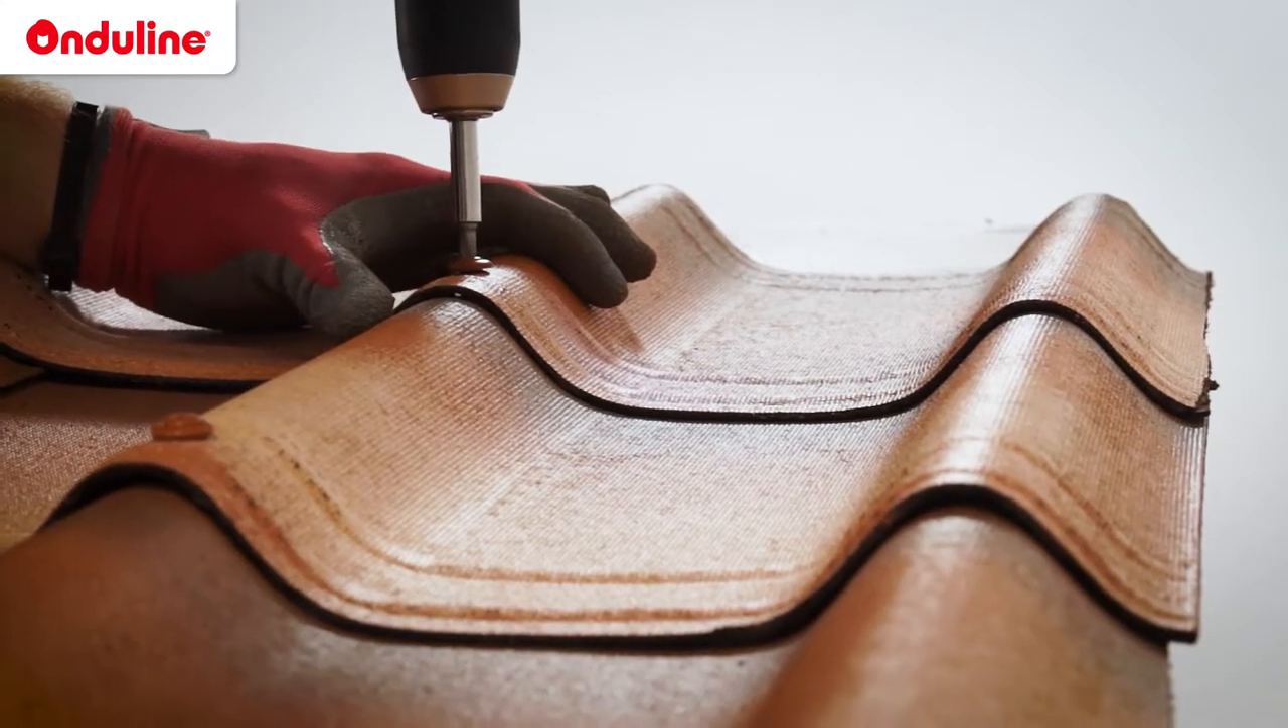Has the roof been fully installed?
No.